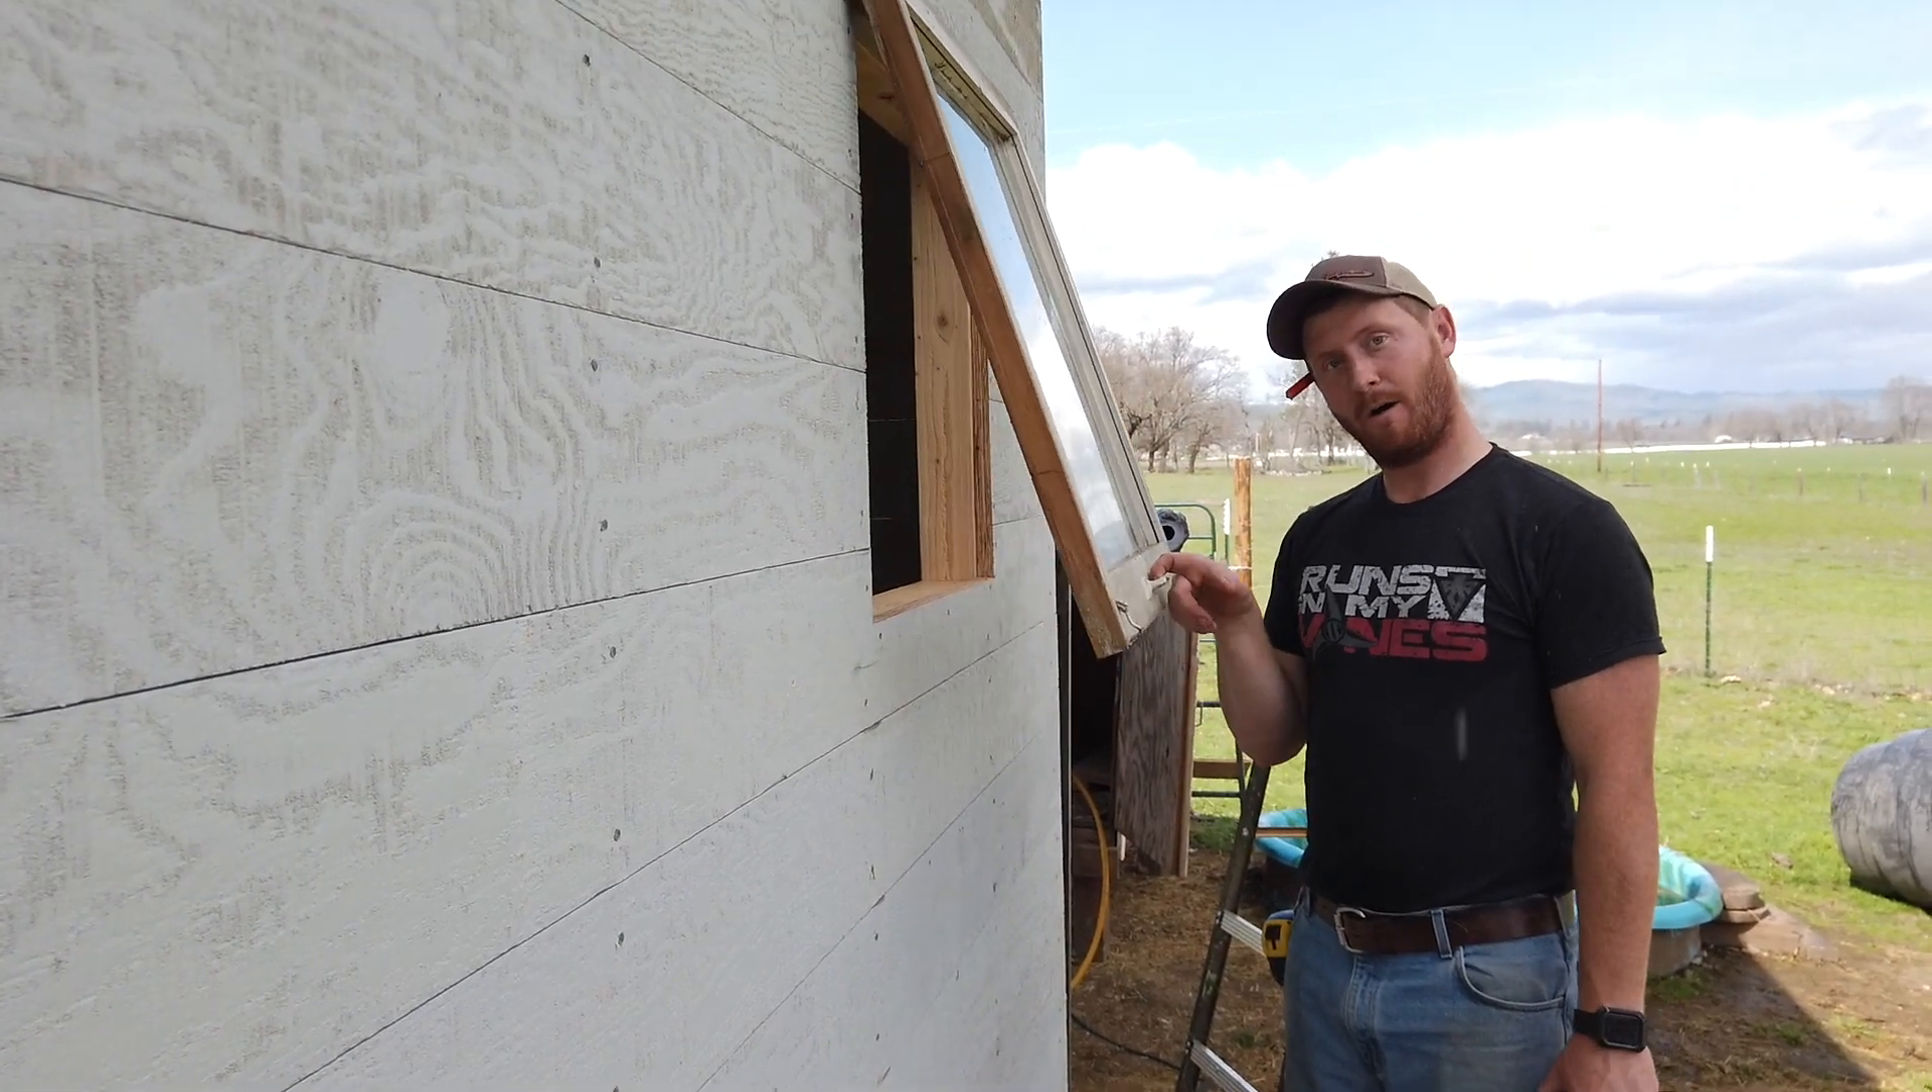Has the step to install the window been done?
Yes.